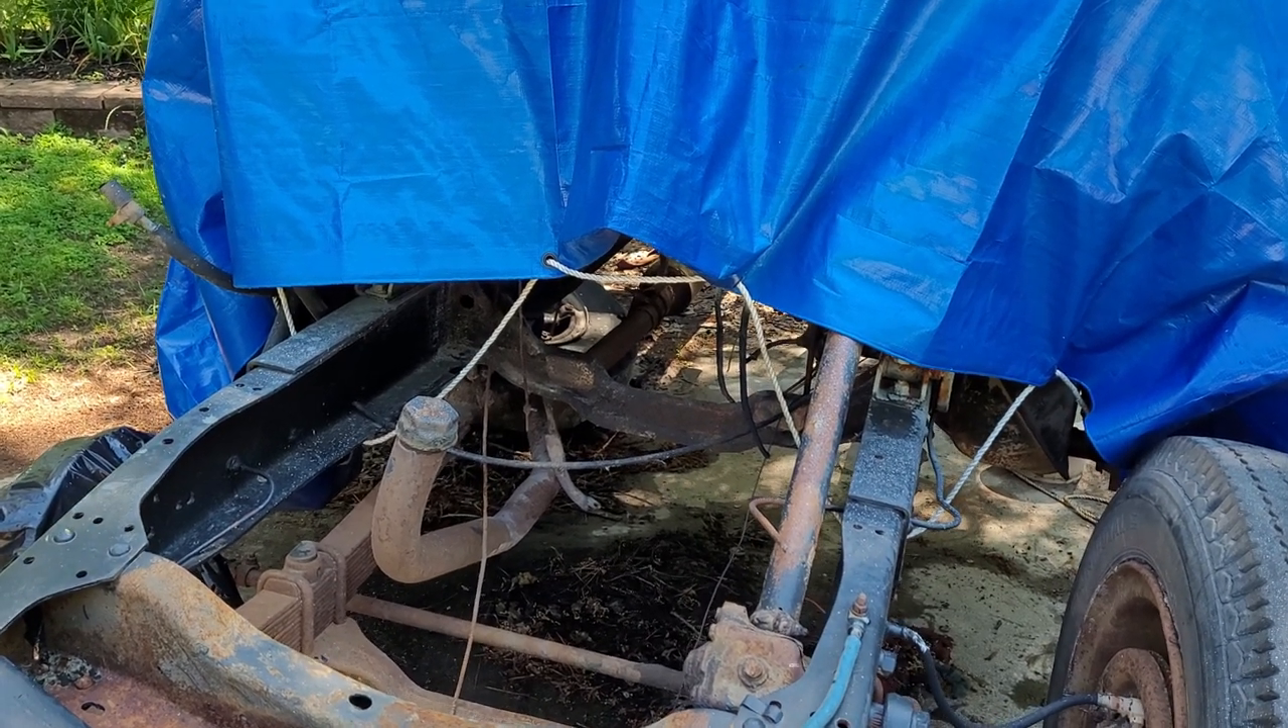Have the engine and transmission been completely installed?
No.